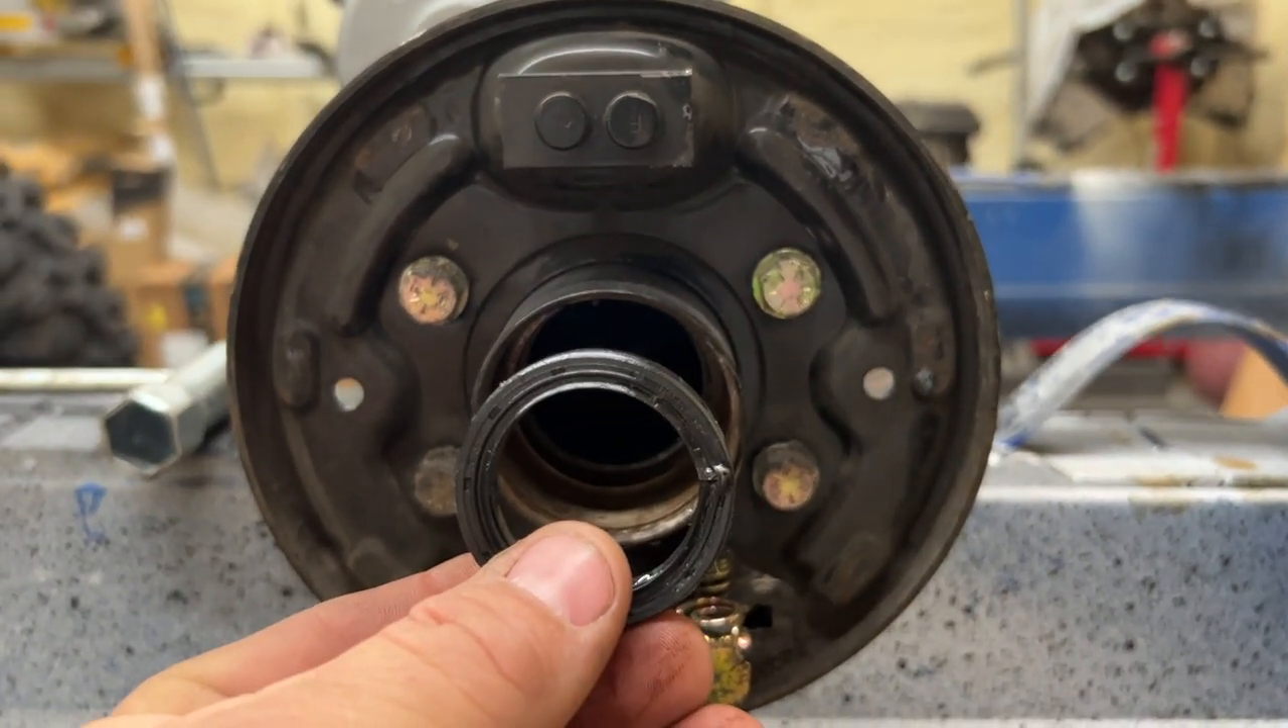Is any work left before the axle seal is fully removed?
No.